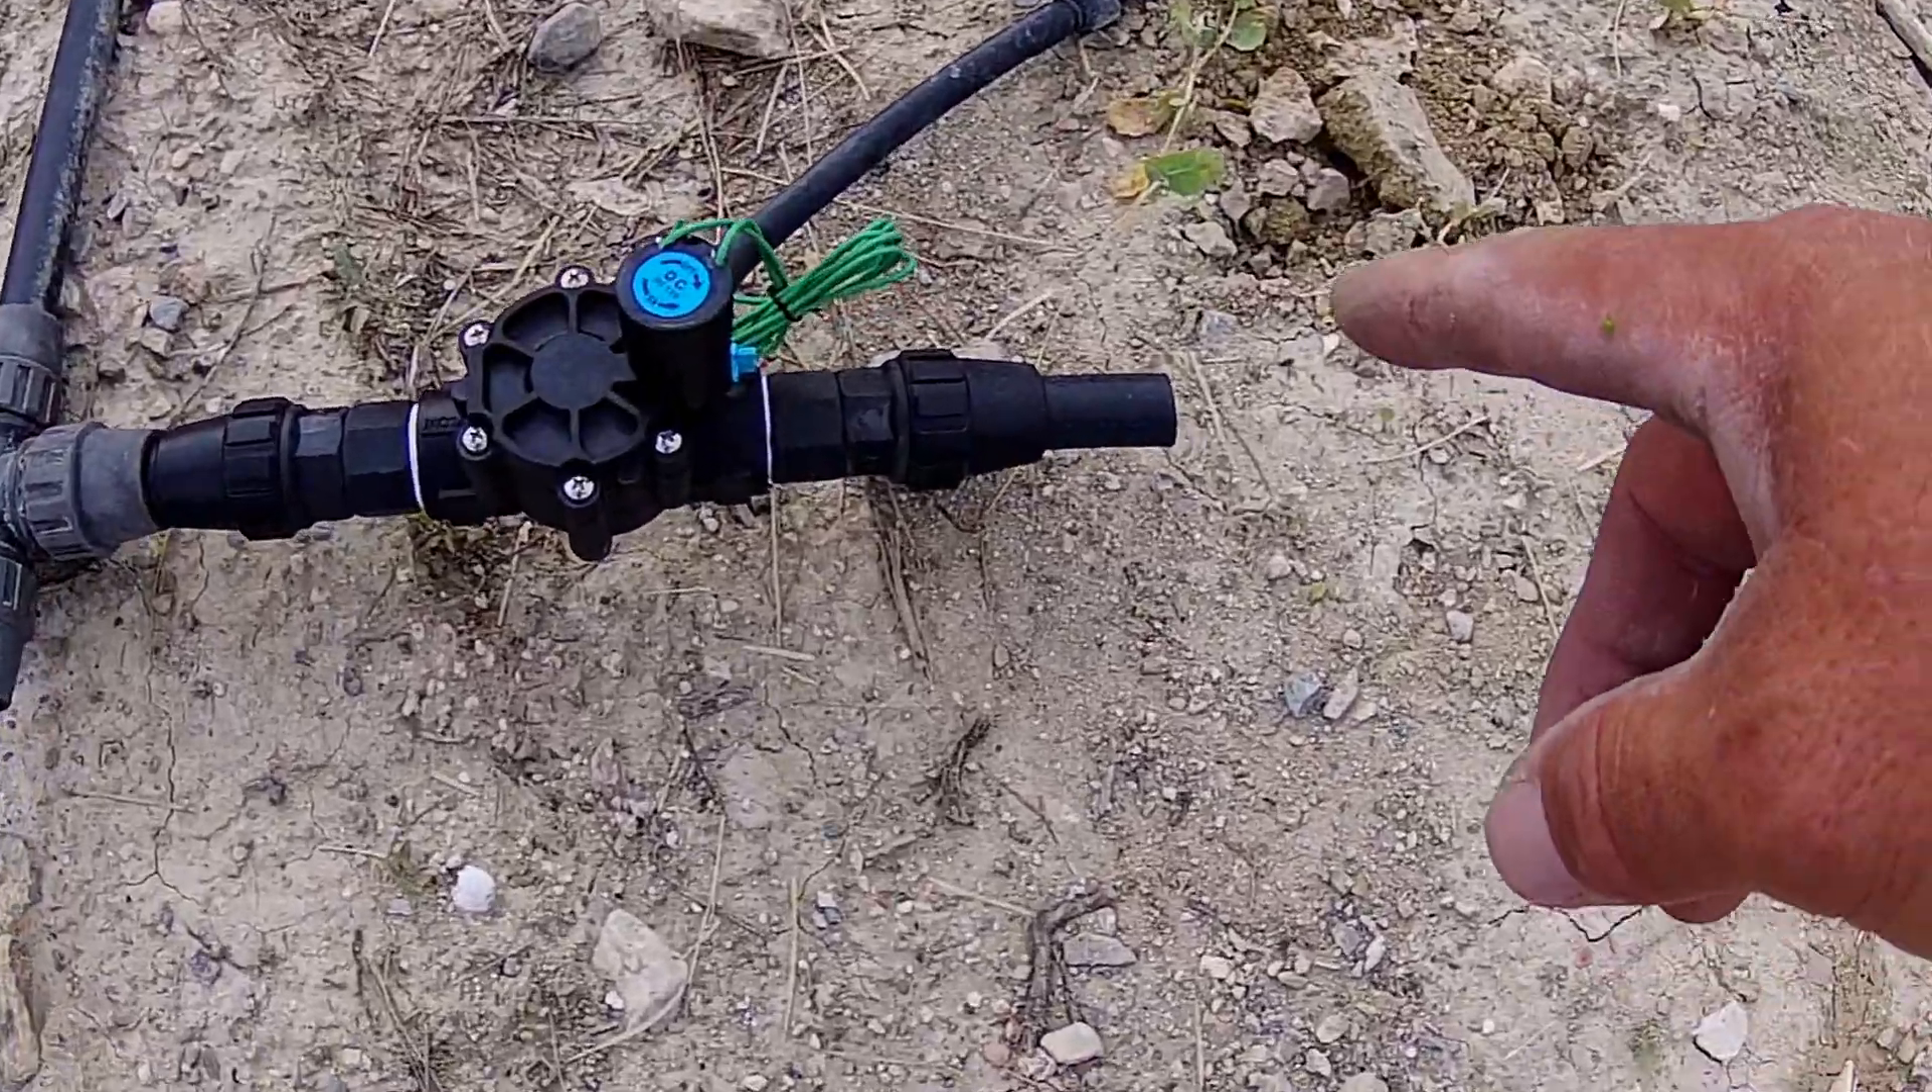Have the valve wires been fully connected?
No.